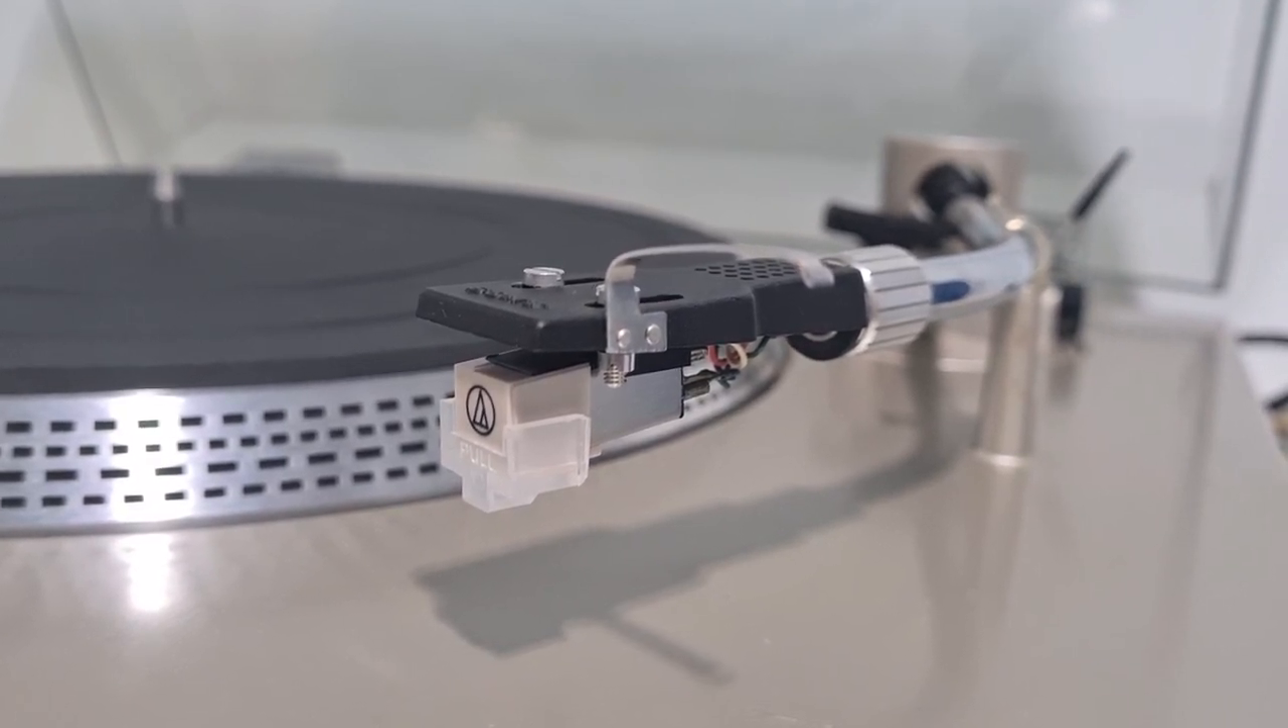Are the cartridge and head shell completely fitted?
Yes.